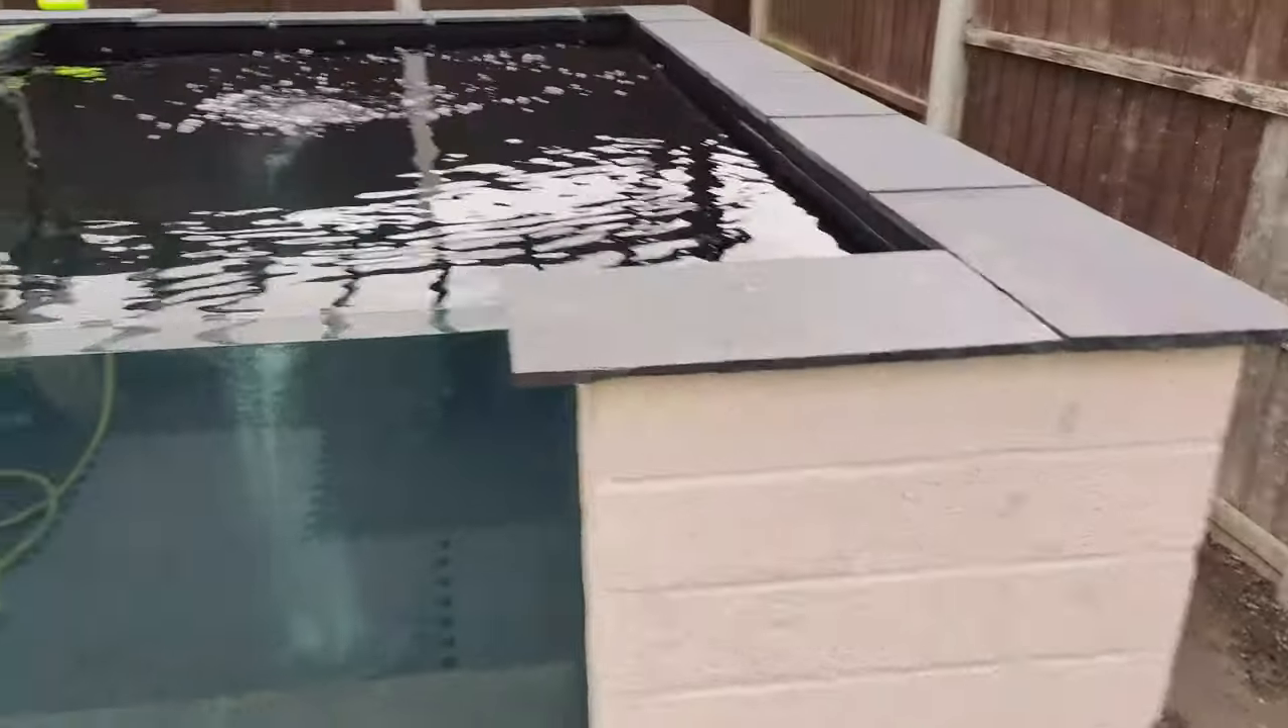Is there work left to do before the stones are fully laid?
No.